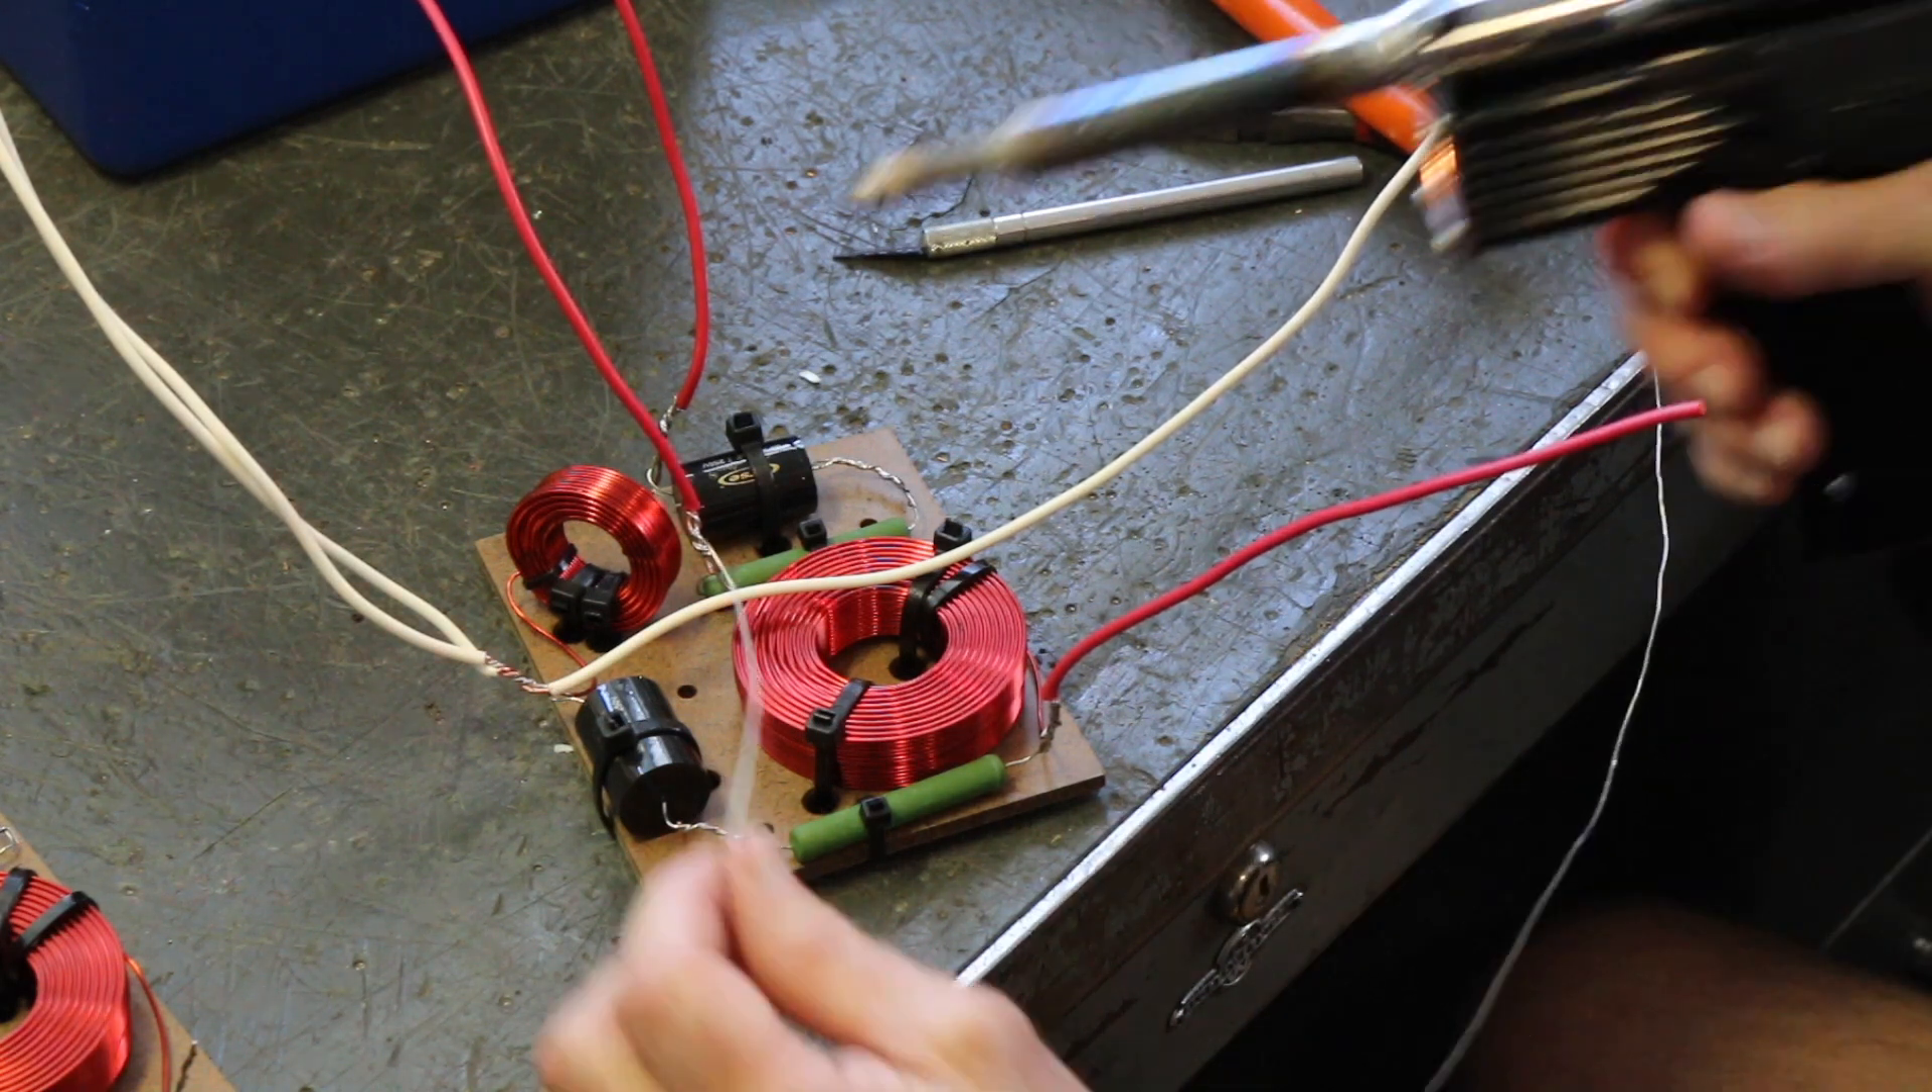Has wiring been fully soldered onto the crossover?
No.